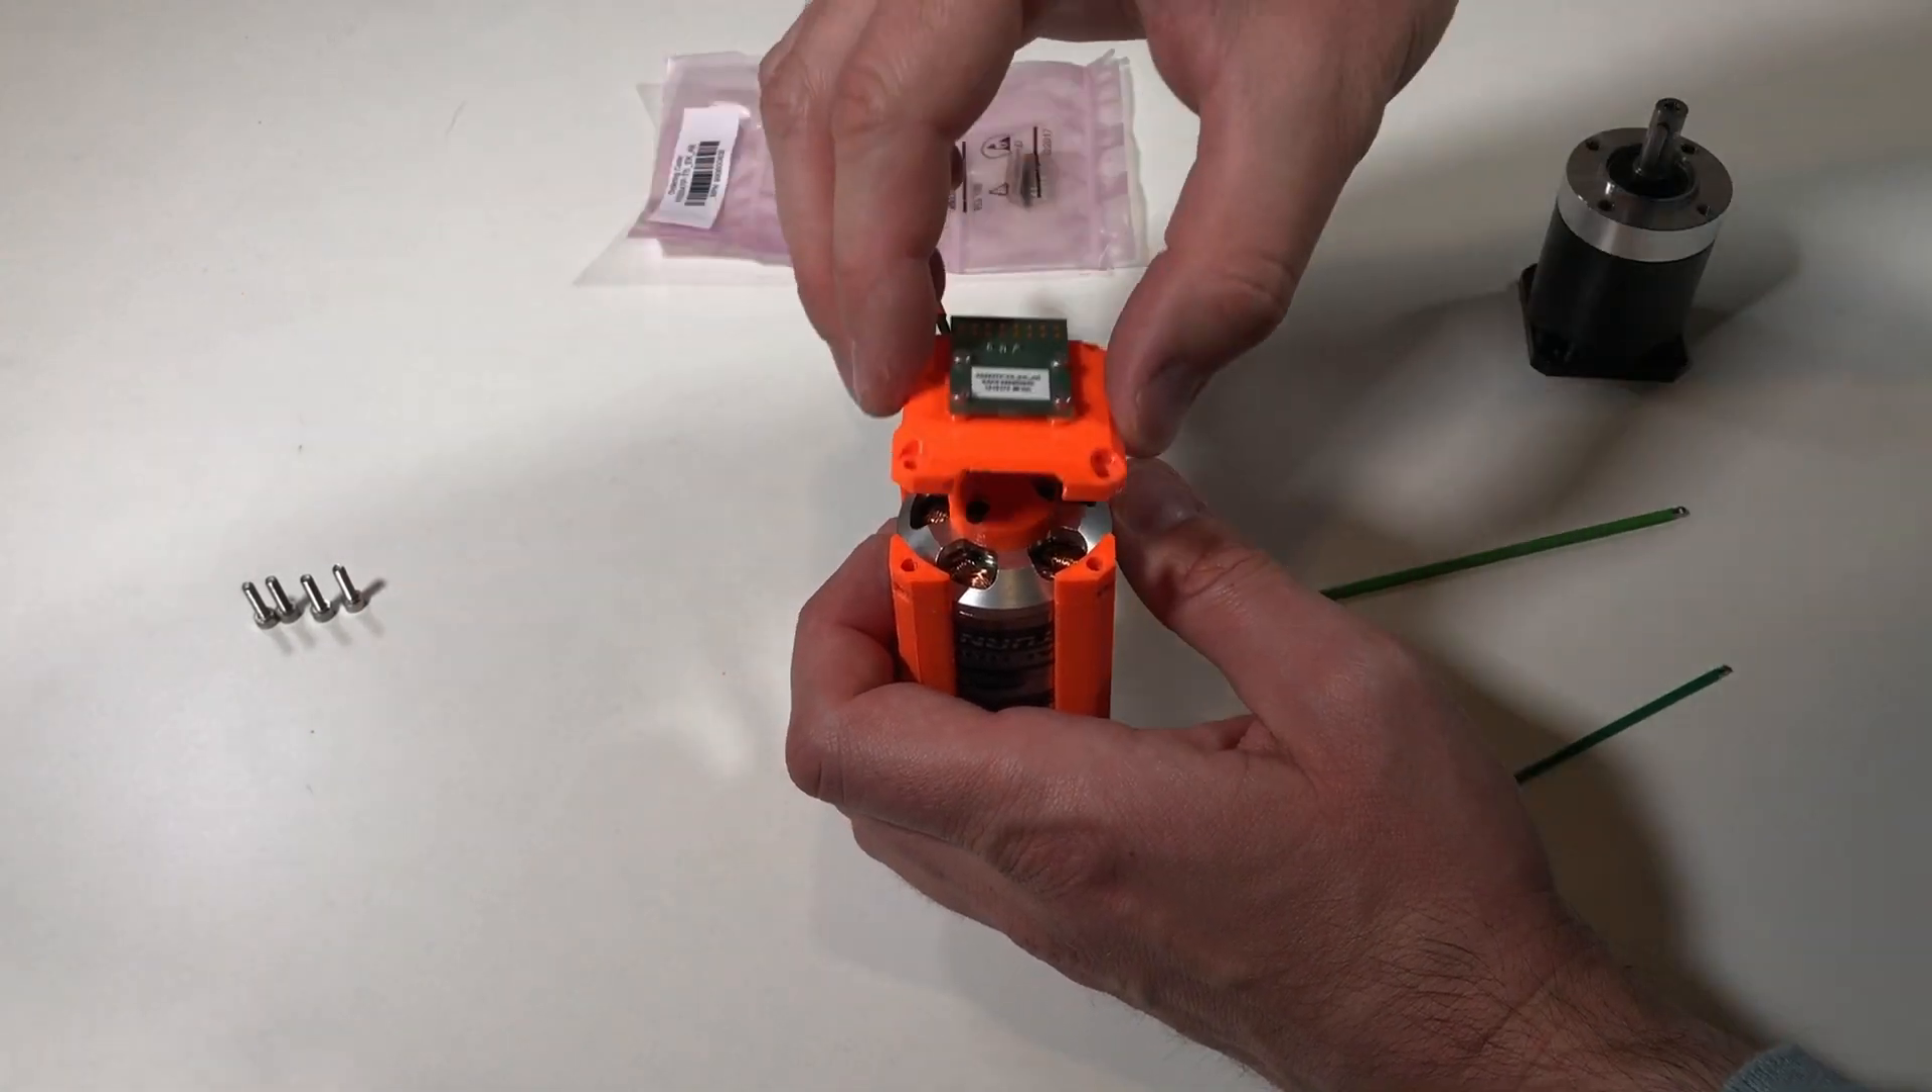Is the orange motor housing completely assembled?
No.